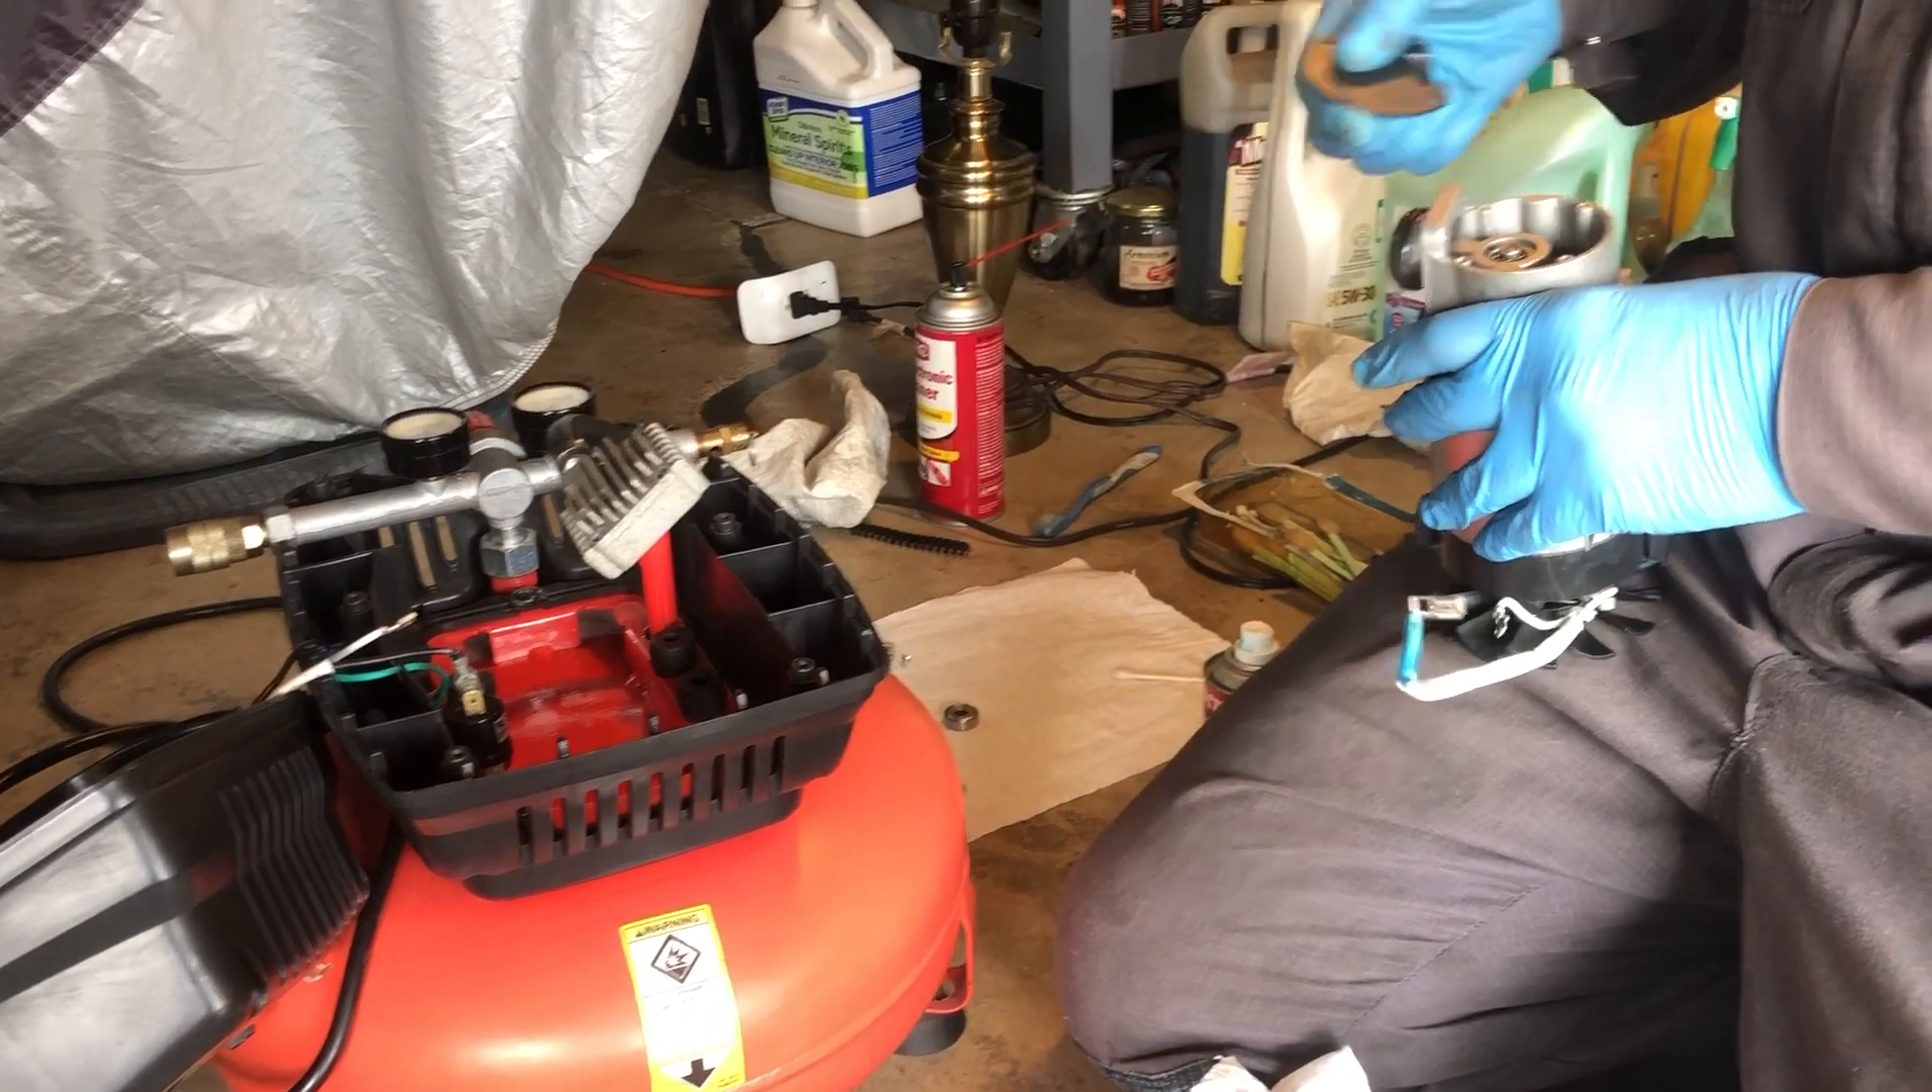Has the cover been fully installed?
No.